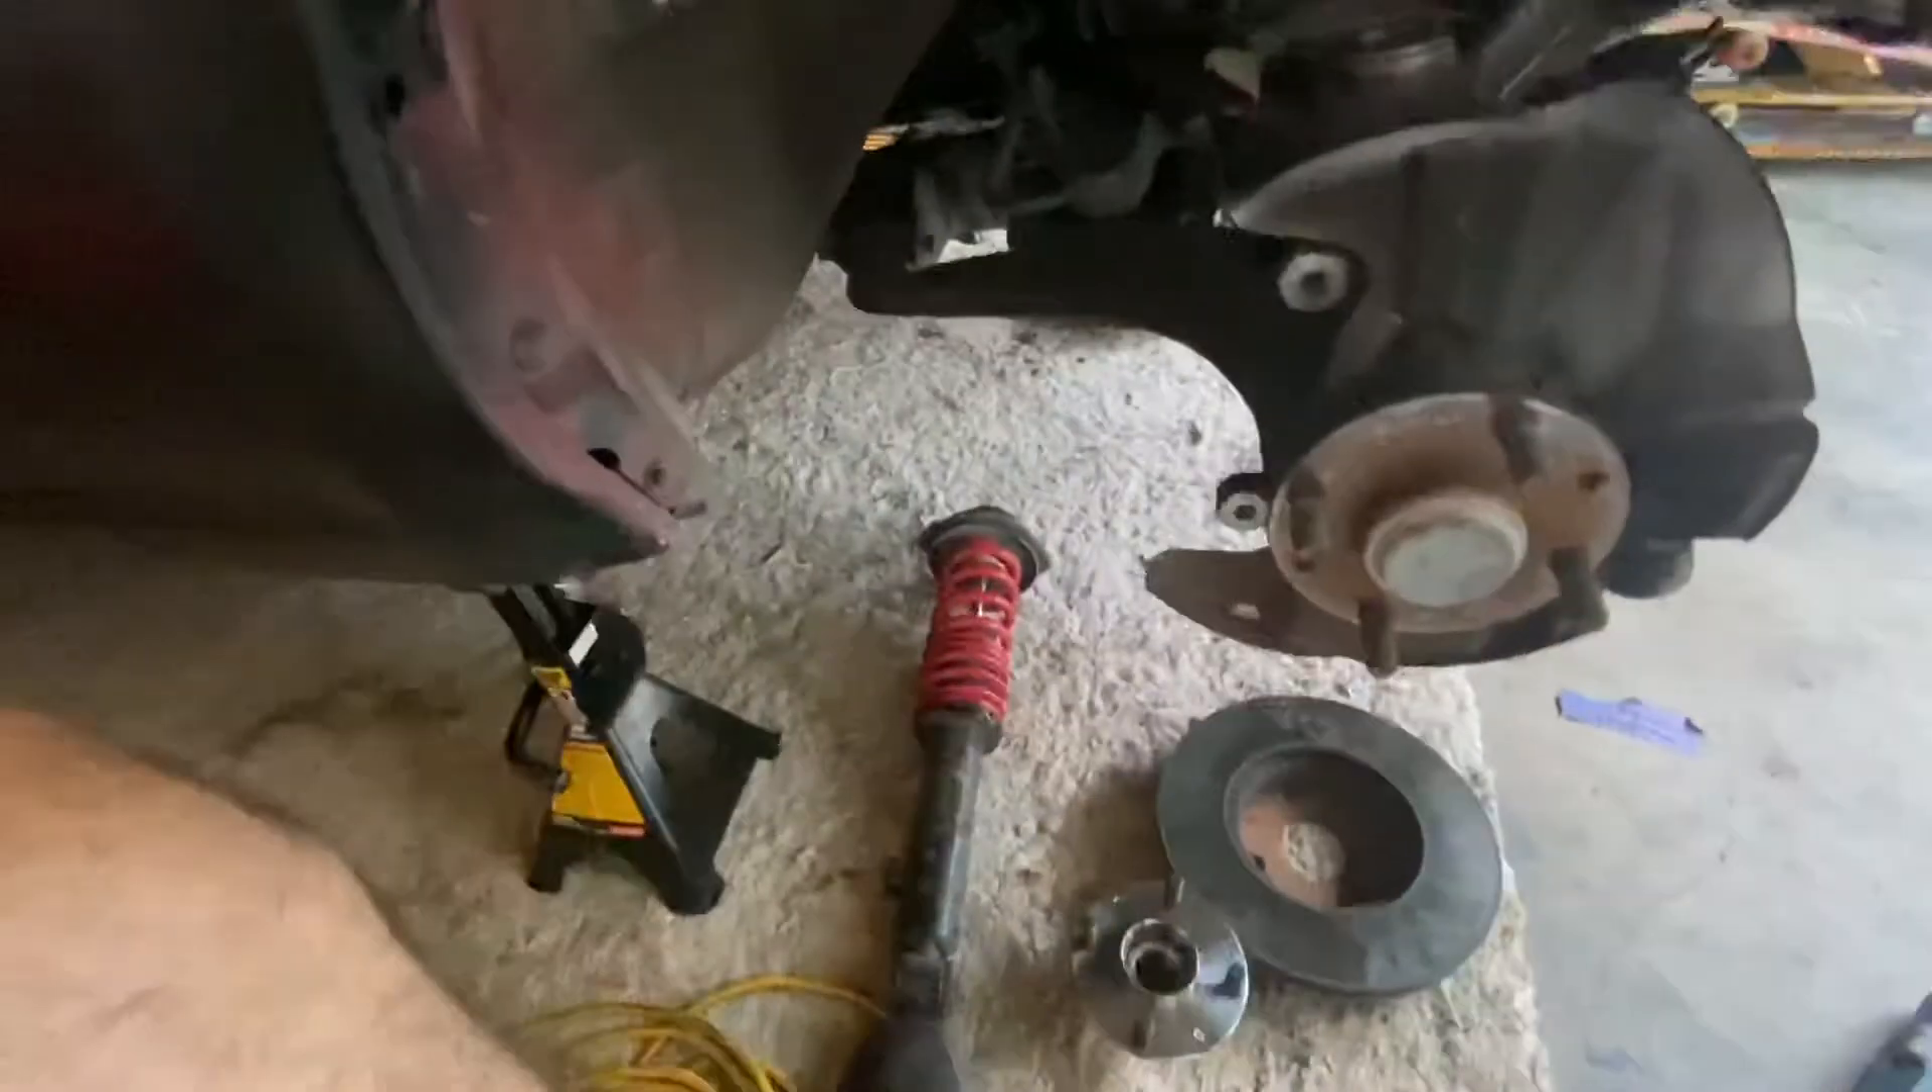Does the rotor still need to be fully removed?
No.